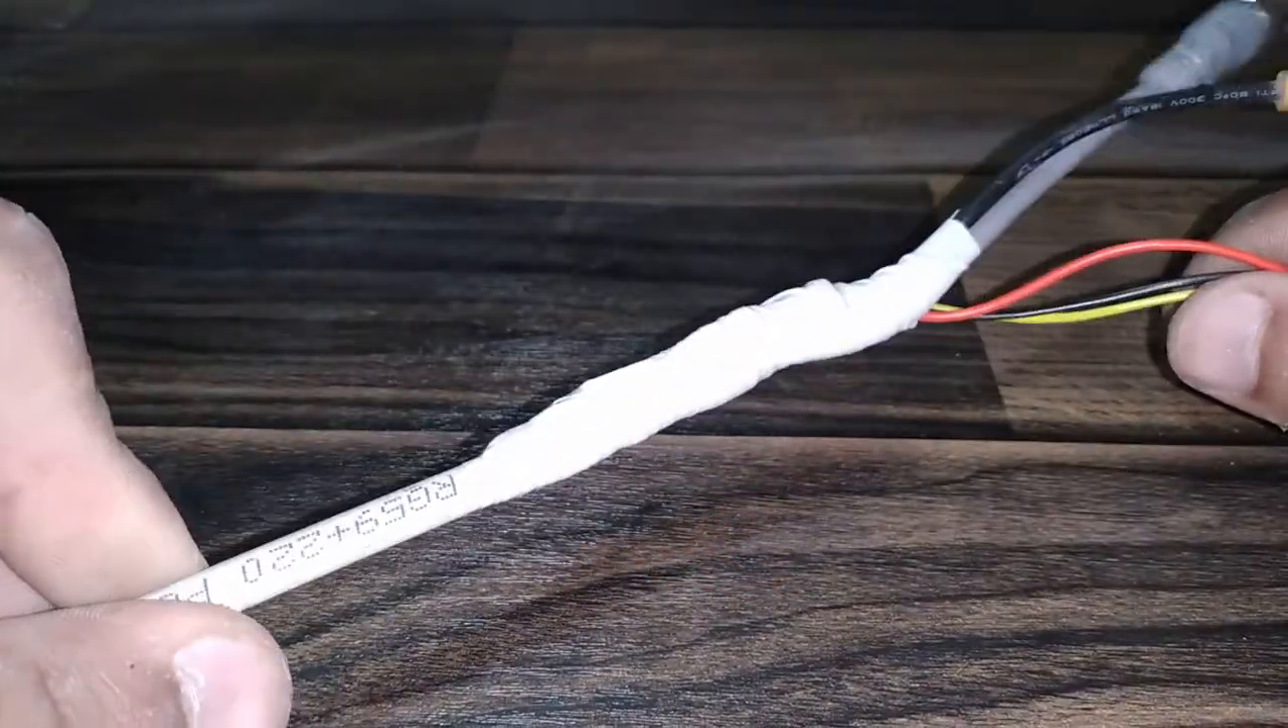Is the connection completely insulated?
Yes.